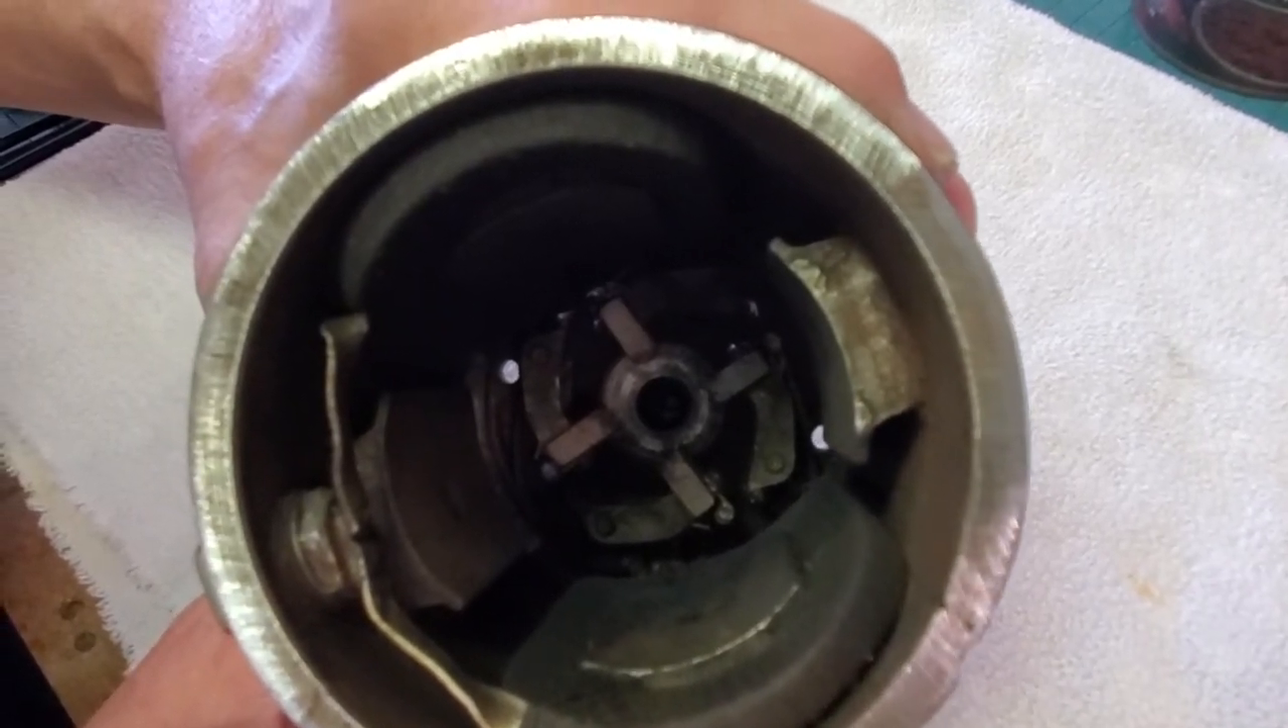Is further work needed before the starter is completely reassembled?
Yes.